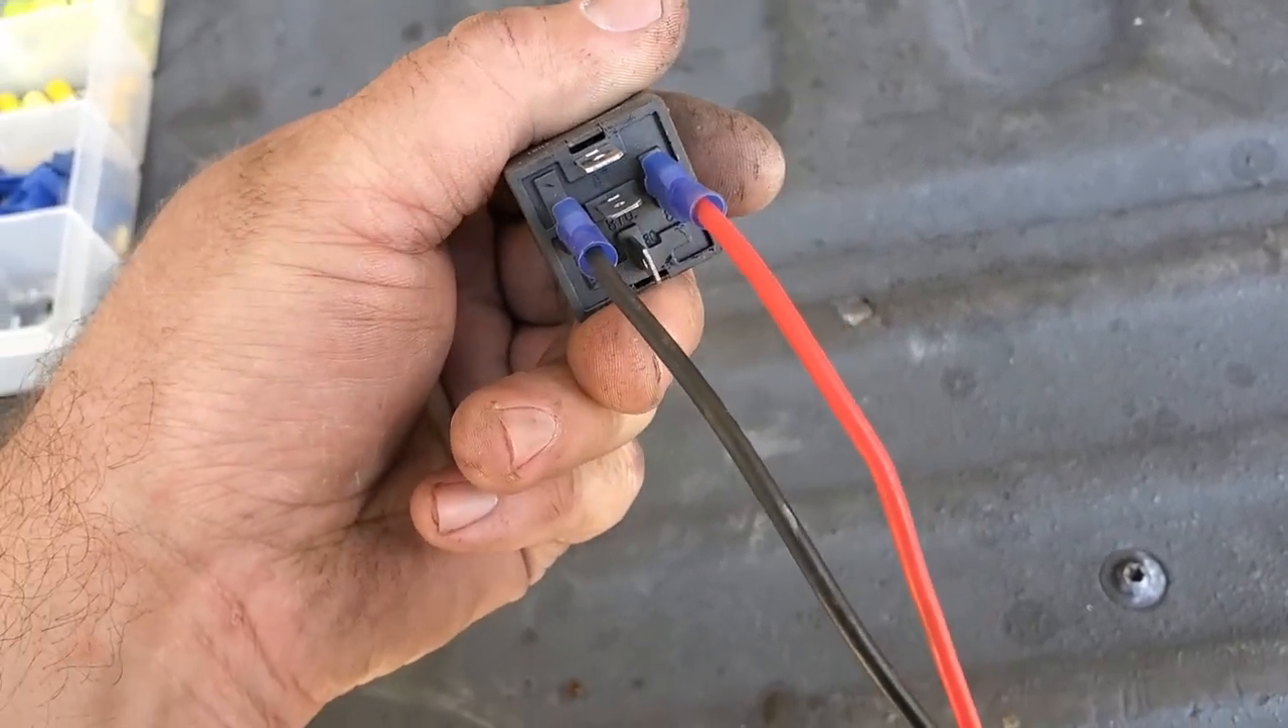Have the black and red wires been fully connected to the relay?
Yes.